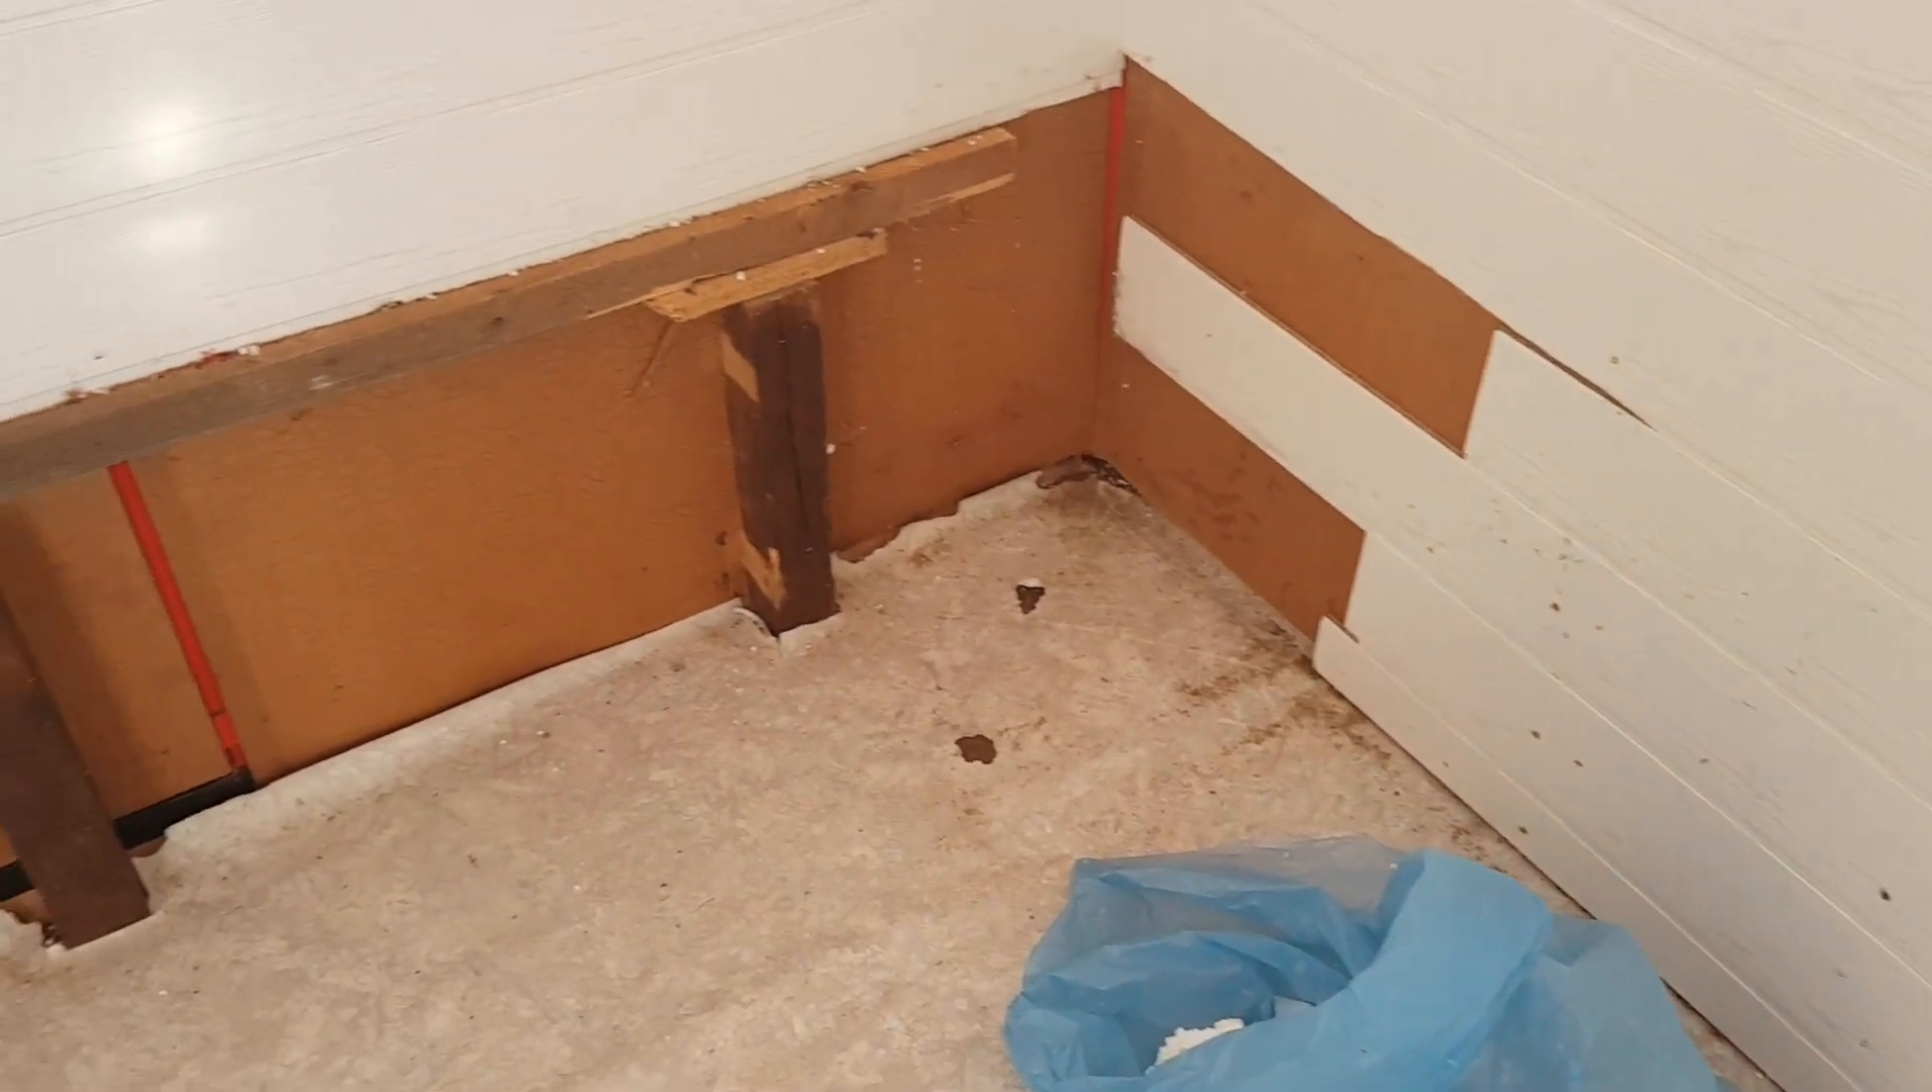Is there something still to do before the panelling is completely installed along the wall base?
Yes.